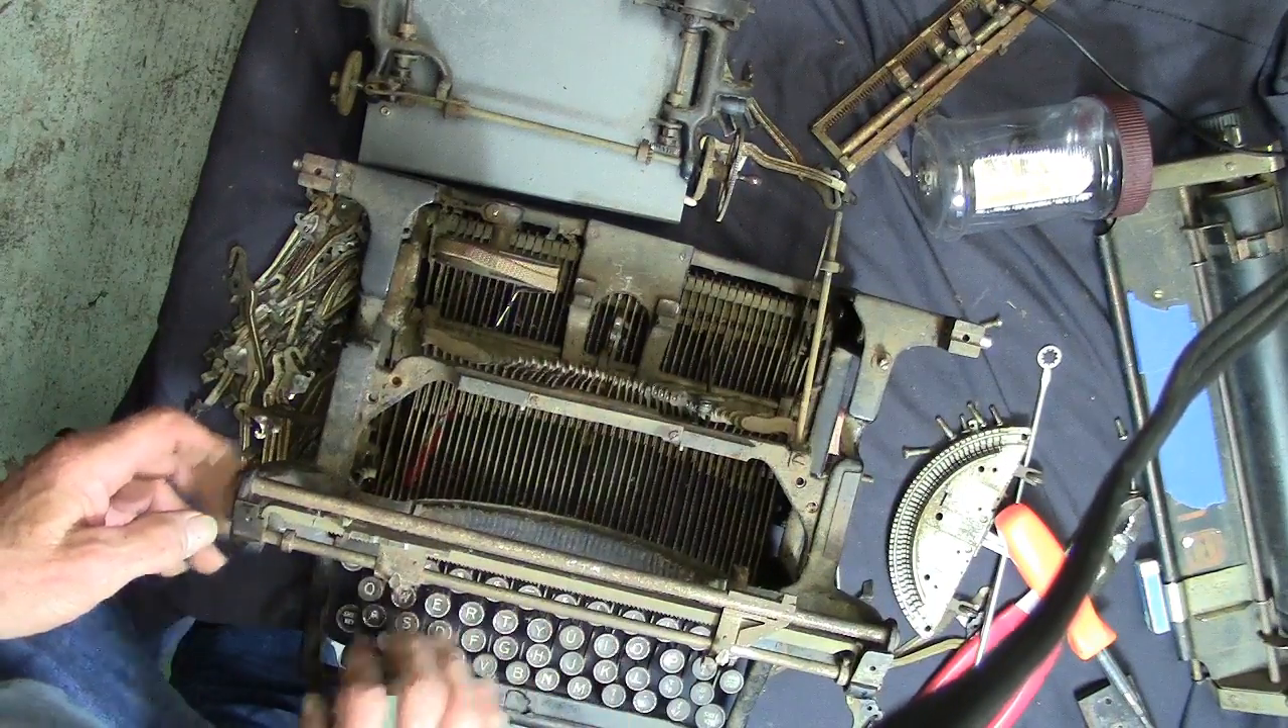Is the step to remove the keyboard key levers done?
No.